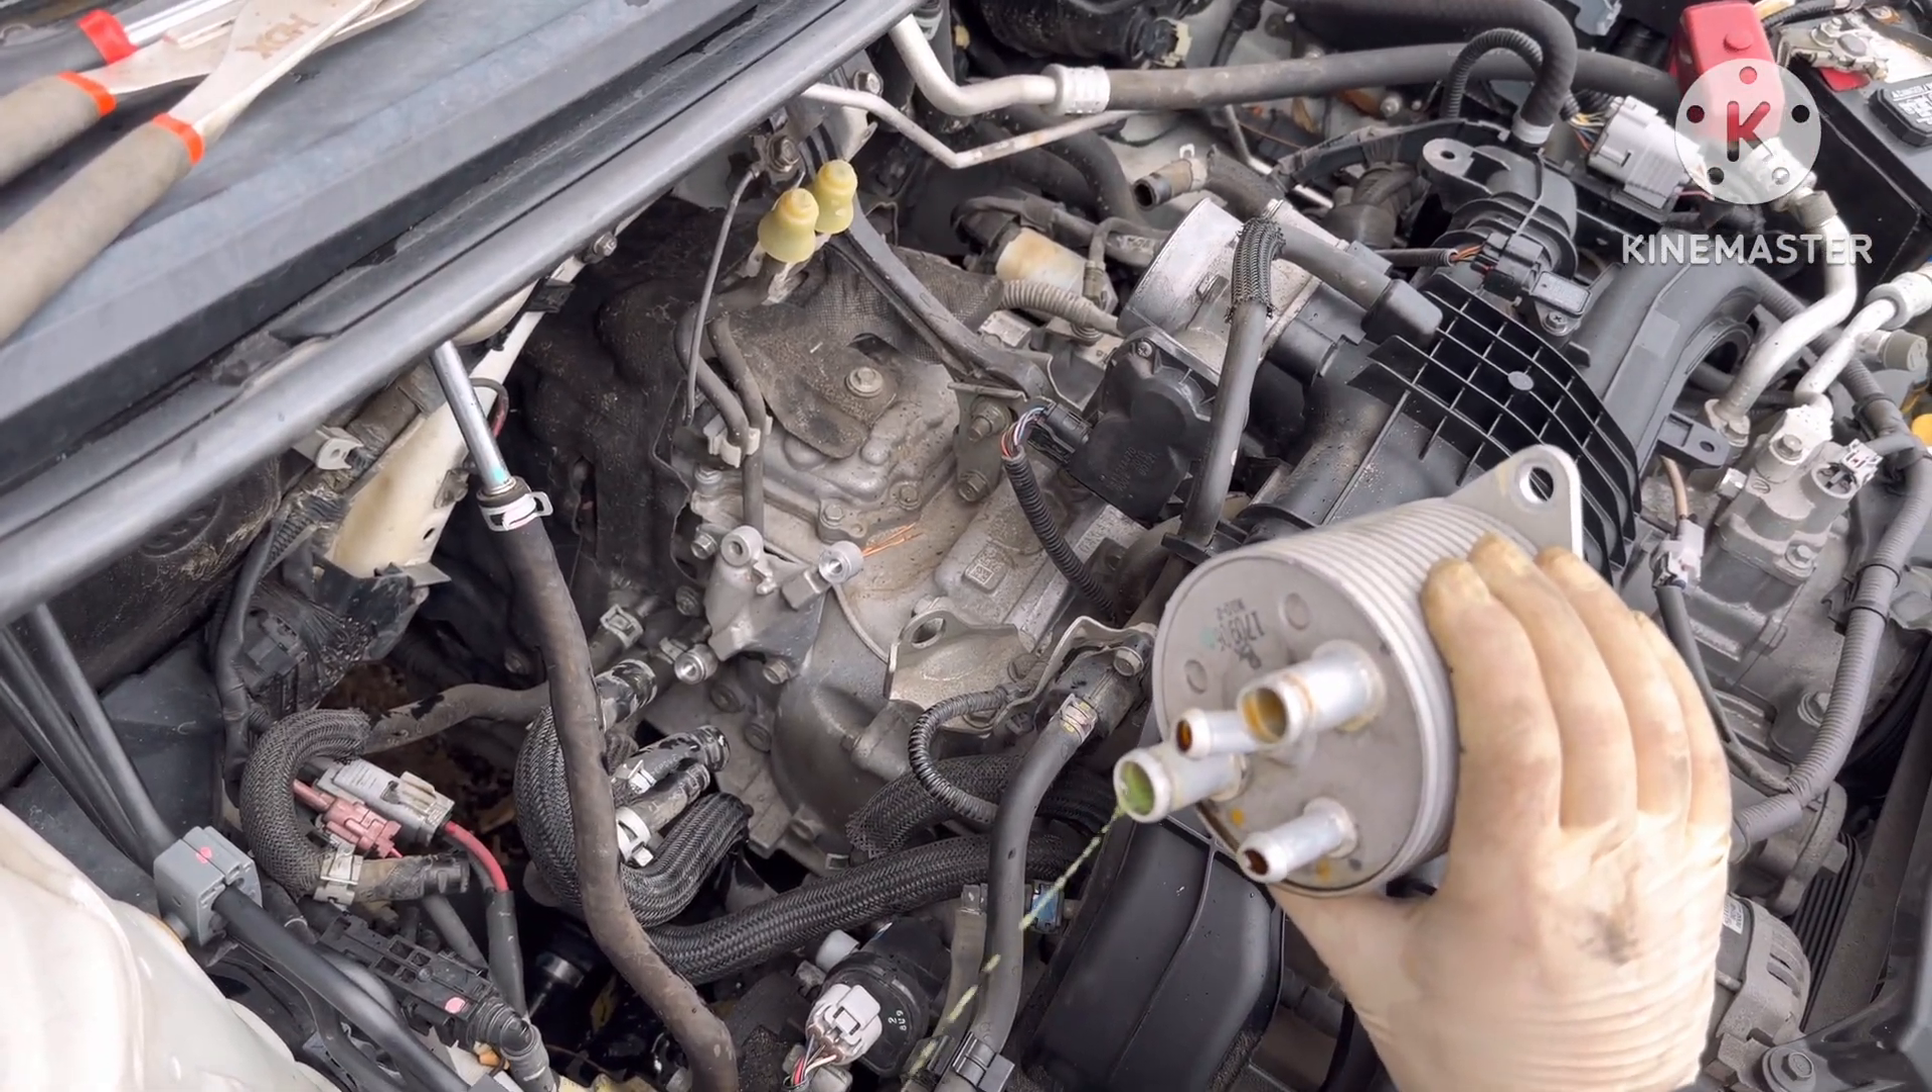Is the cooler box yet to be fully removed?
No.